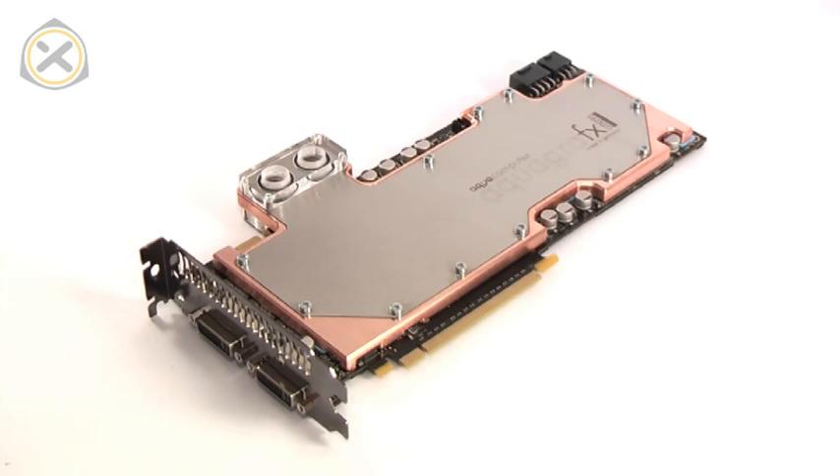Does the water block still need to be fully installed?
No.